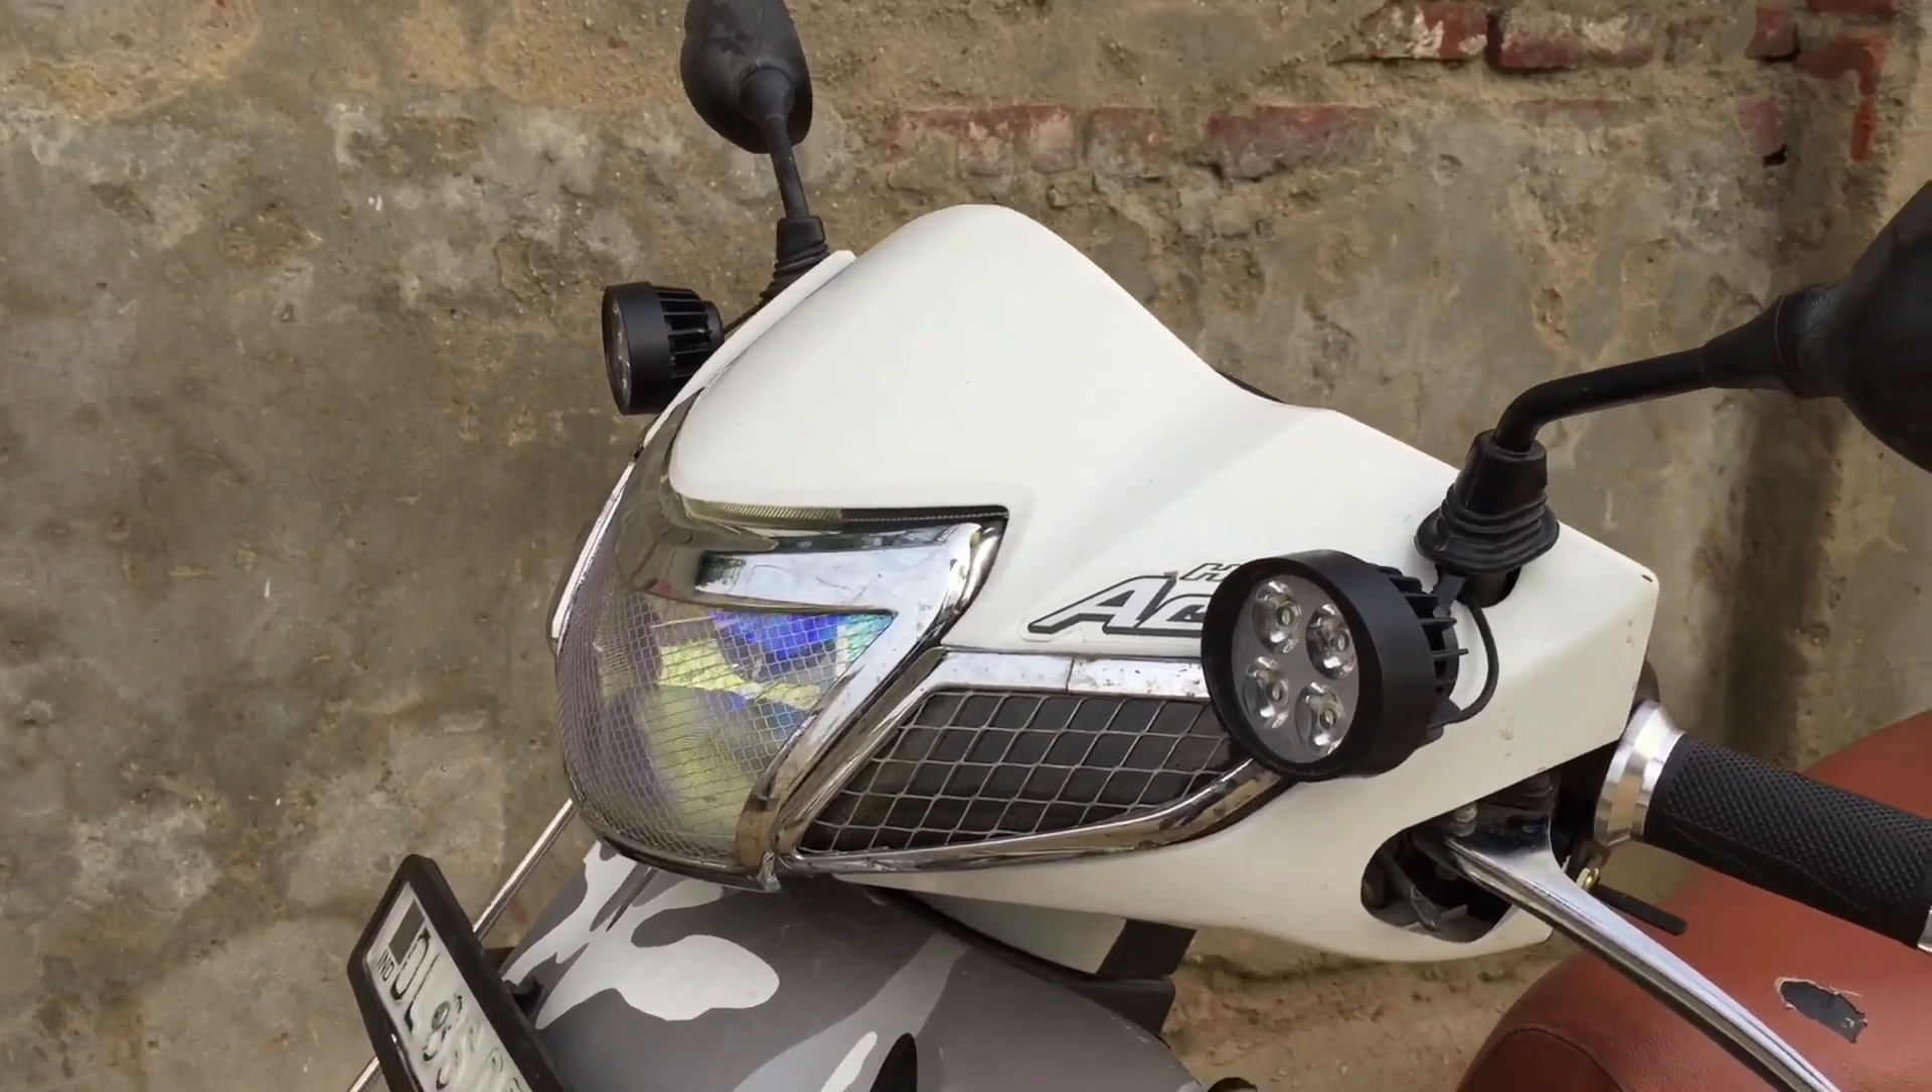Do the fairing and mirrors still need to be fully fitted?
No.